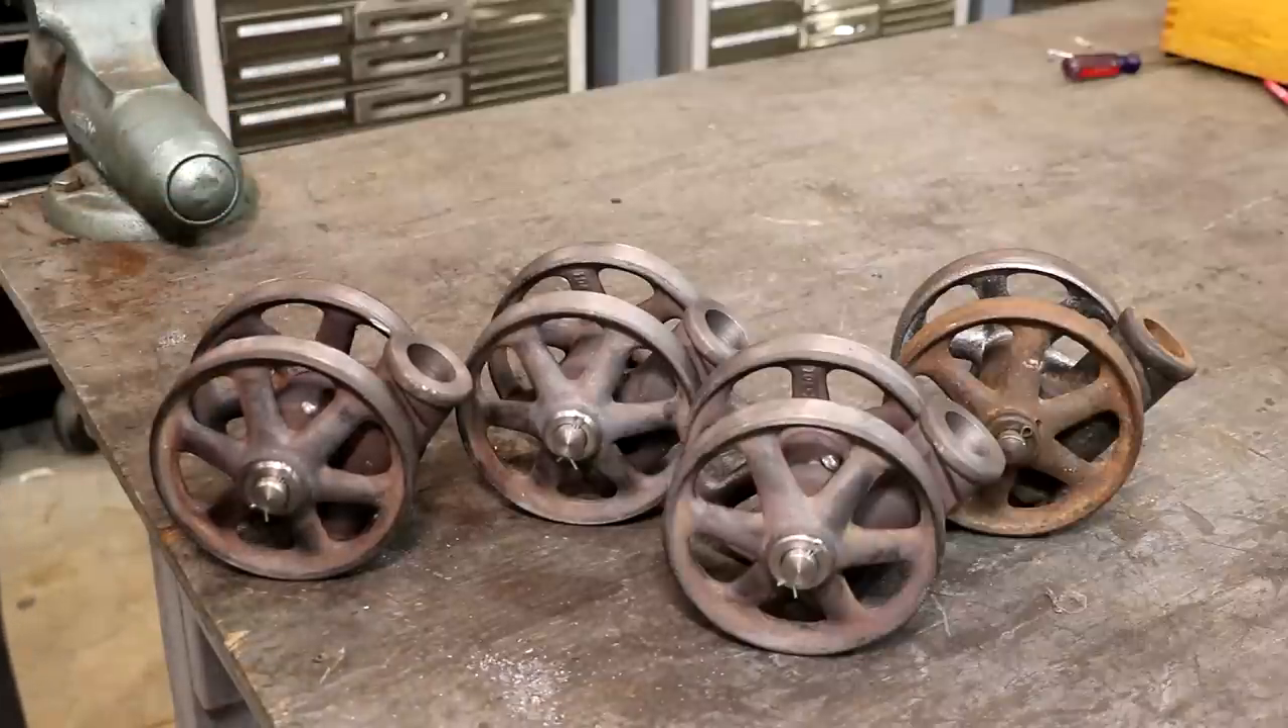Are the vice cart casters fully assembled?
Yes.